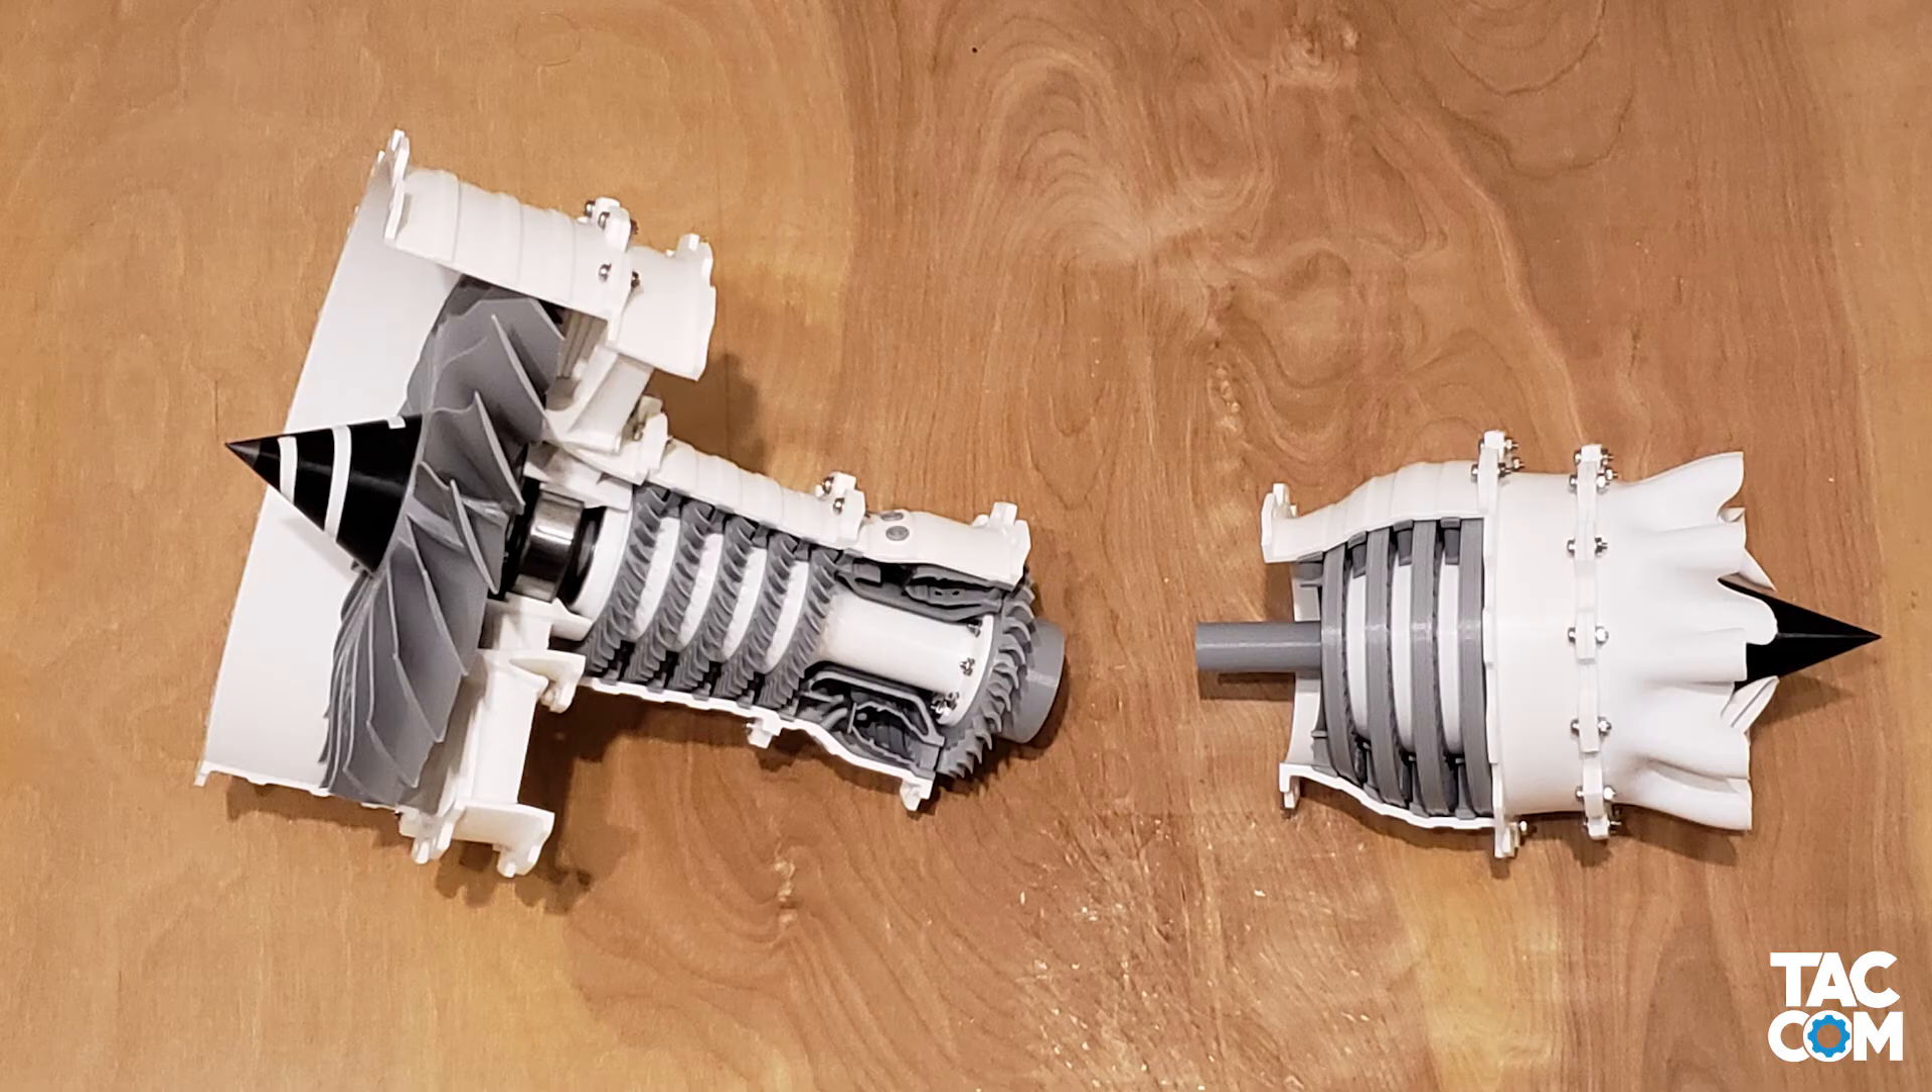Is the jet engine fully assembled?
No.